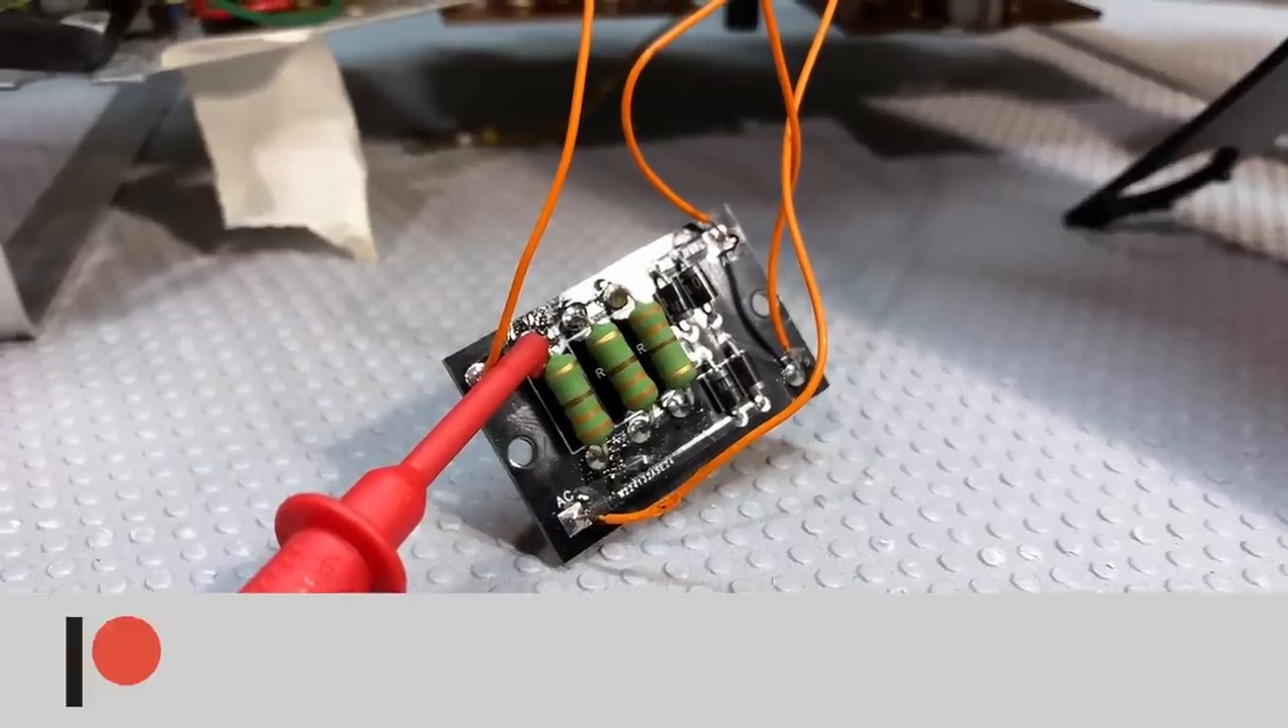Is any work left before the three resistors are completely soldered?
No.